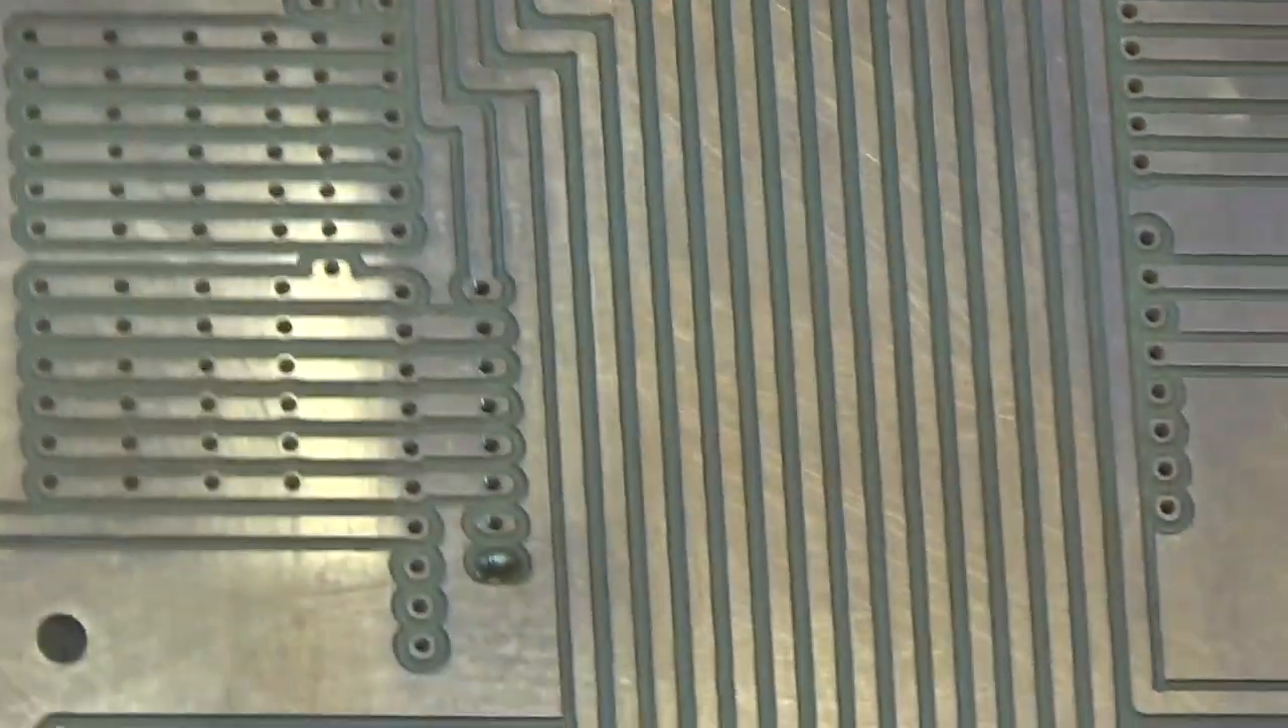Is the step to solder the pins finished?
No.